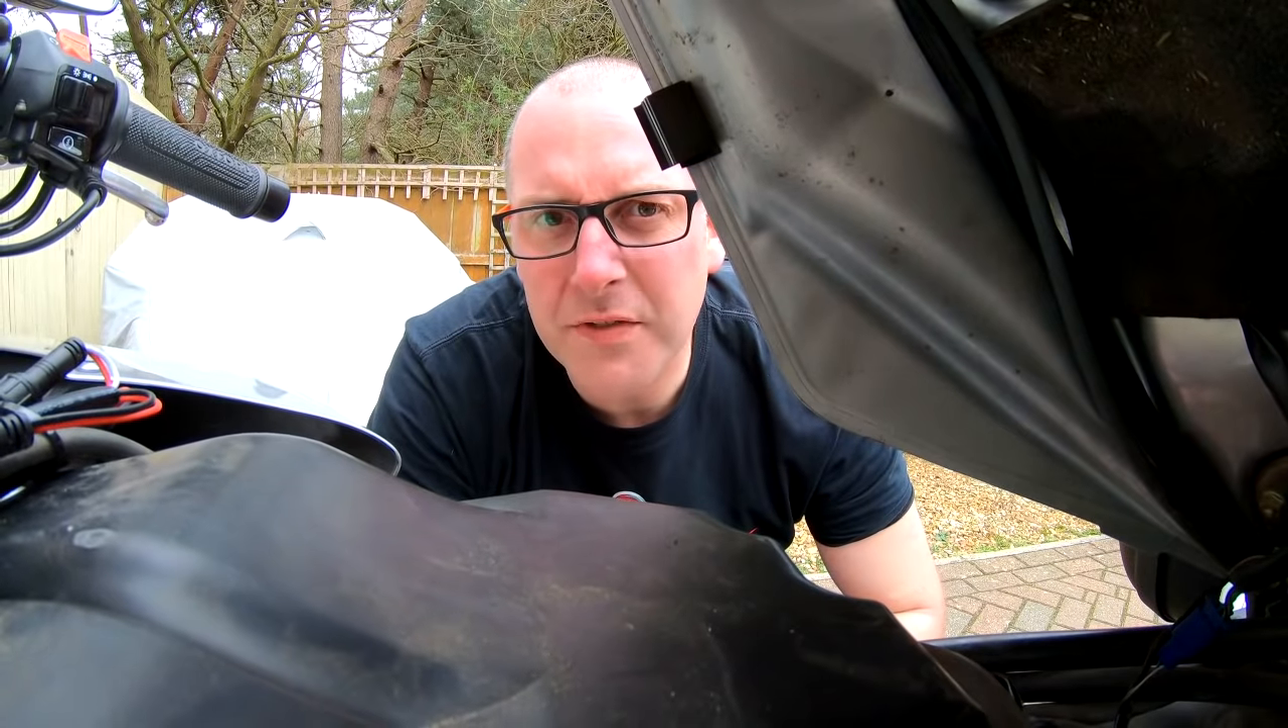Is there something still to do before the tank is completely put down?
Yes.